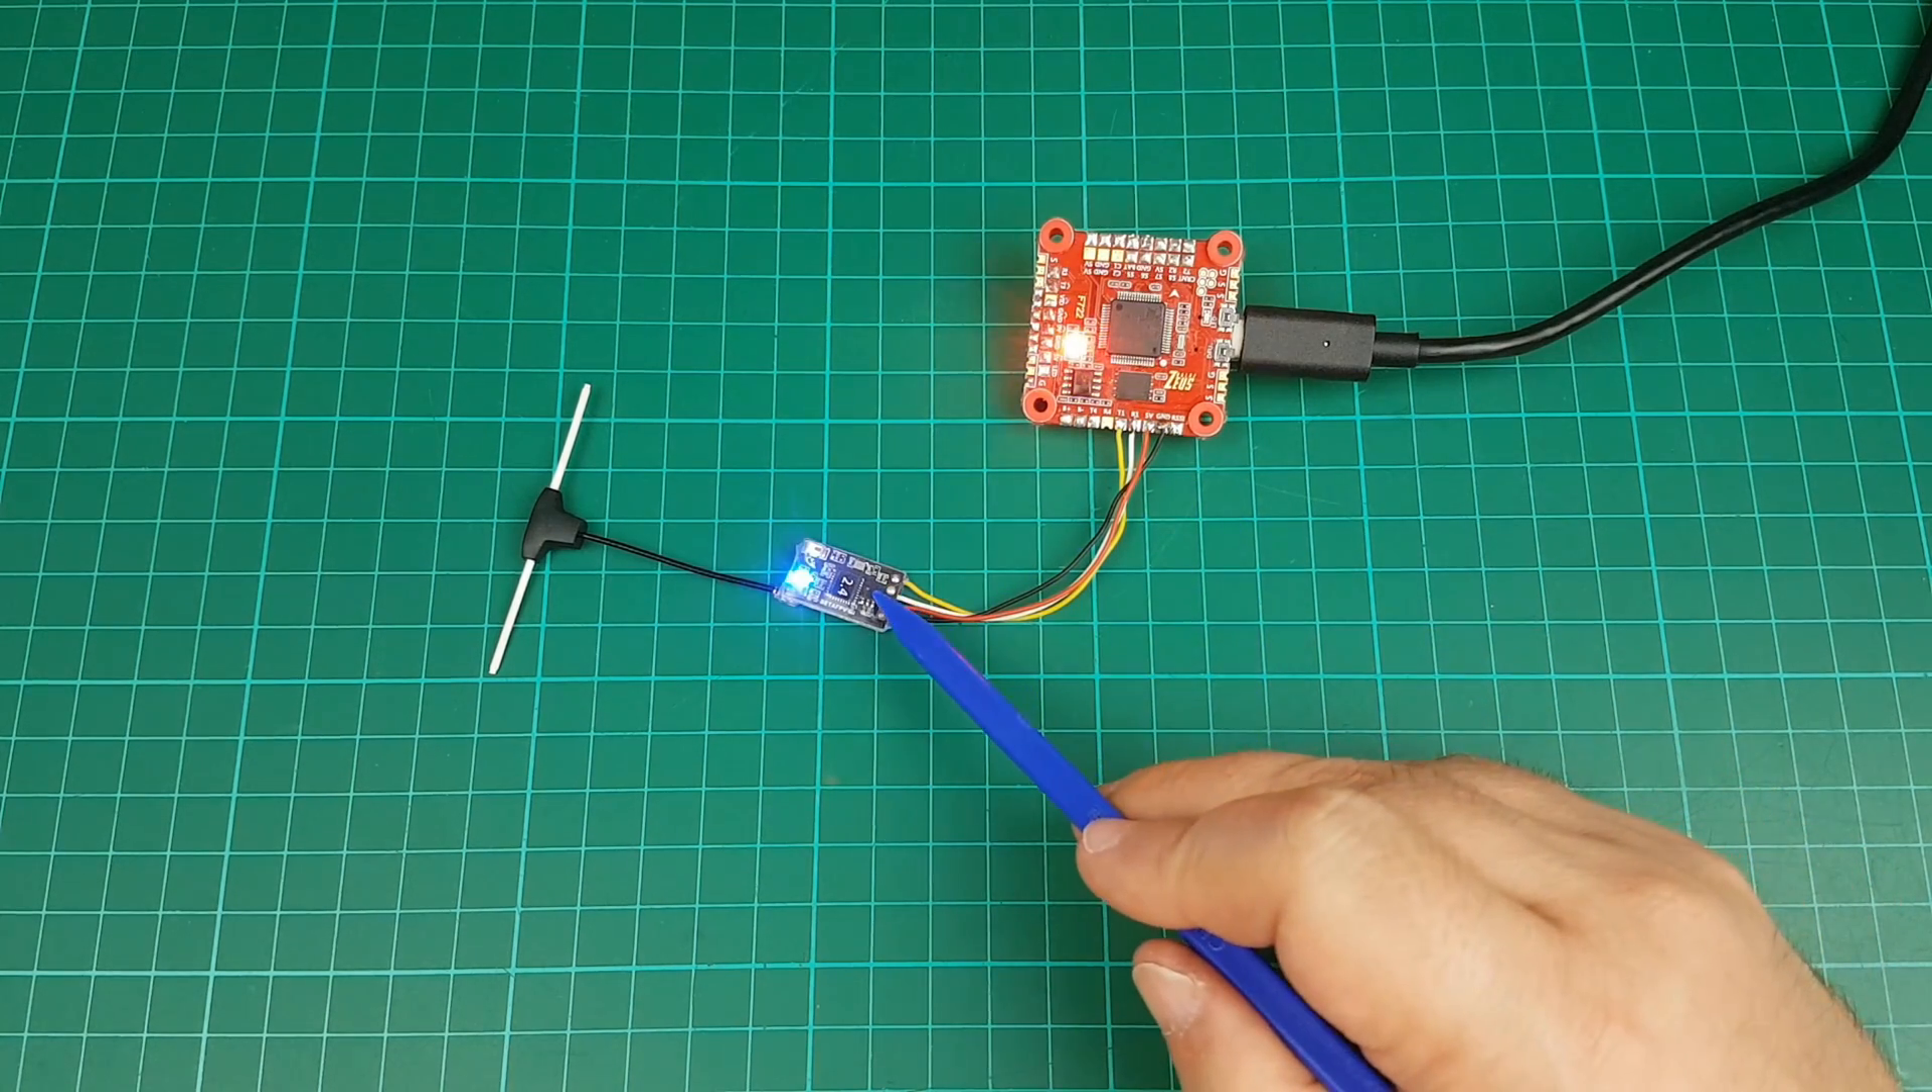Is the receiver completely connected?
Yes.